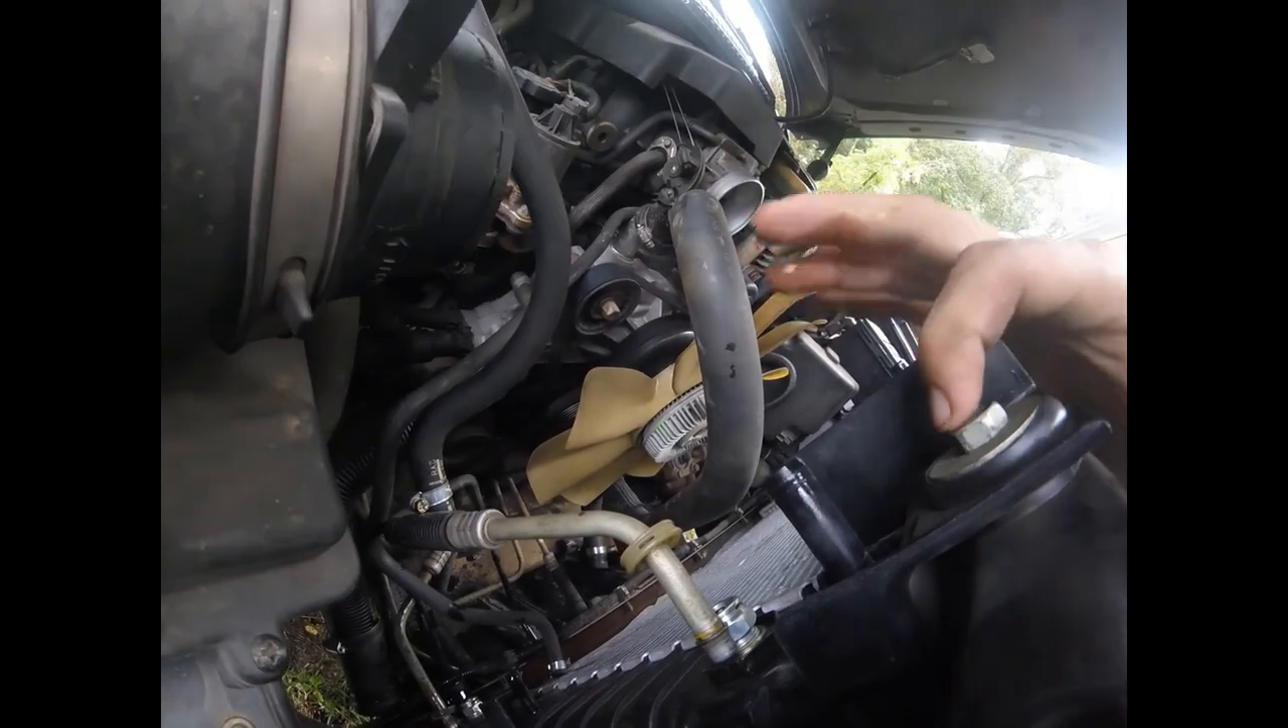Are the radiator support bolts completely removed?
No.